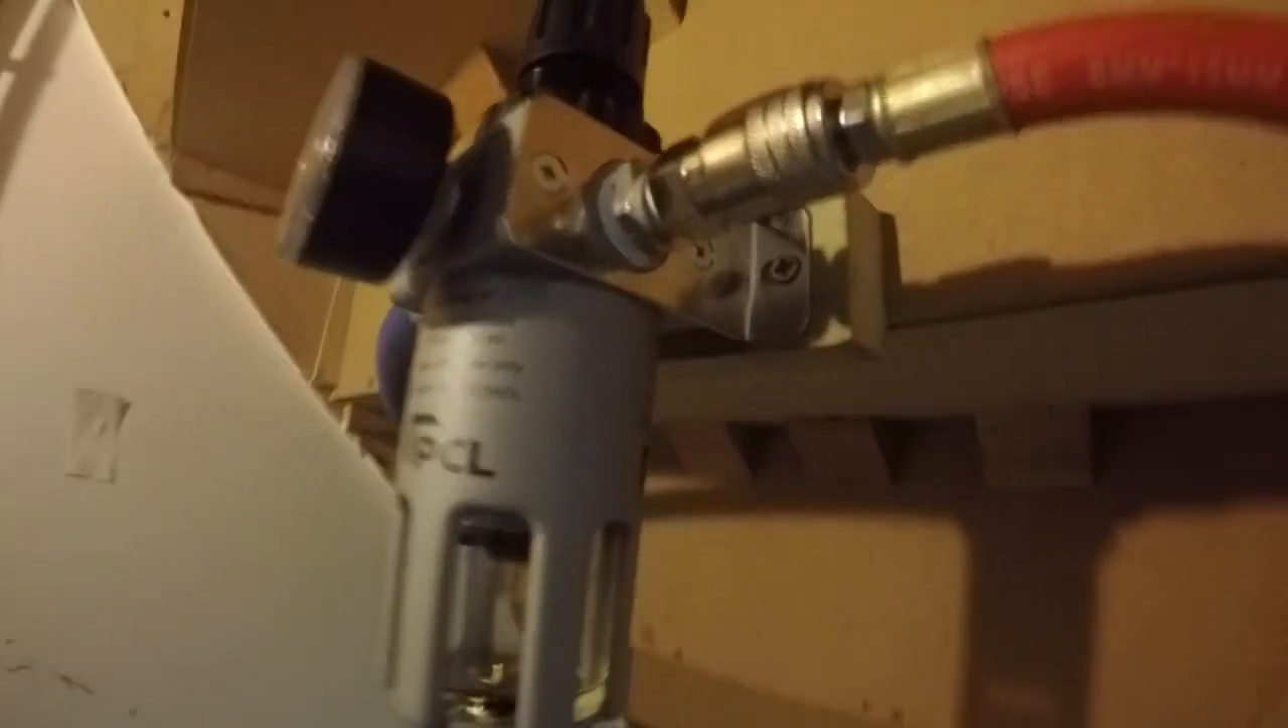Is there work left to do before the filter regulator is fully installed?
No.